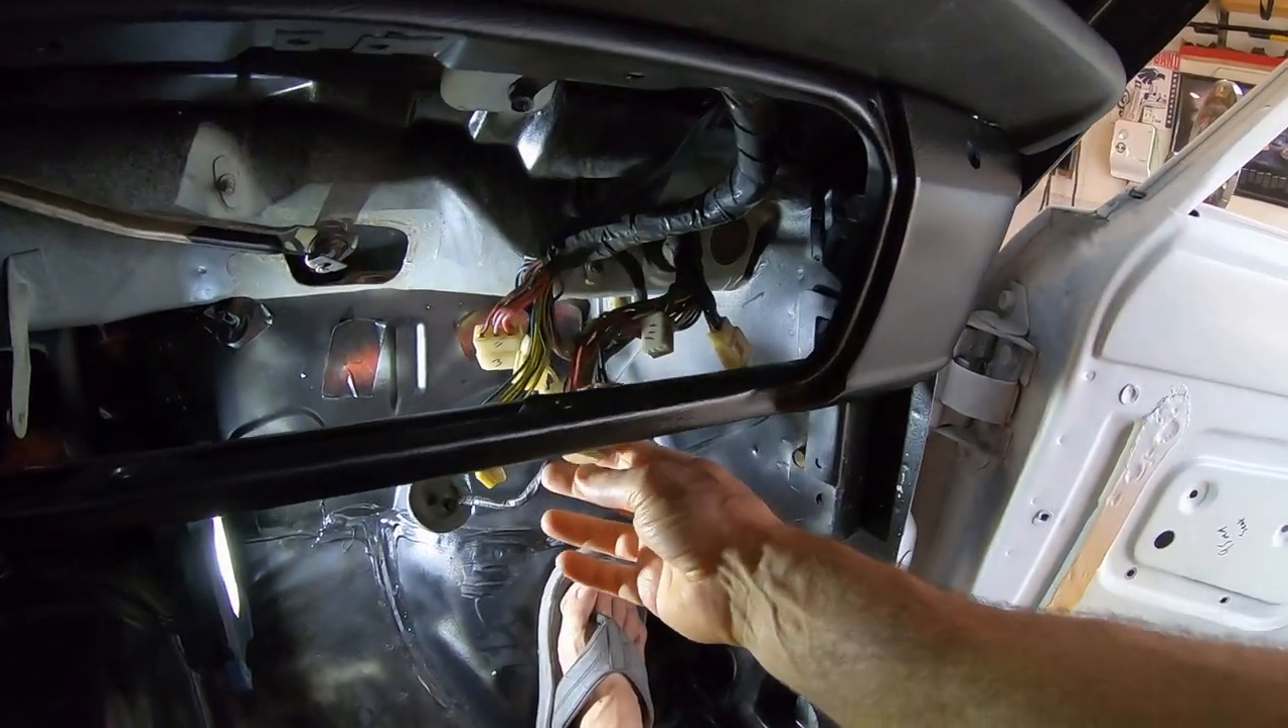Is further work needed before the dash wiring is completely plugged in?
Yes.